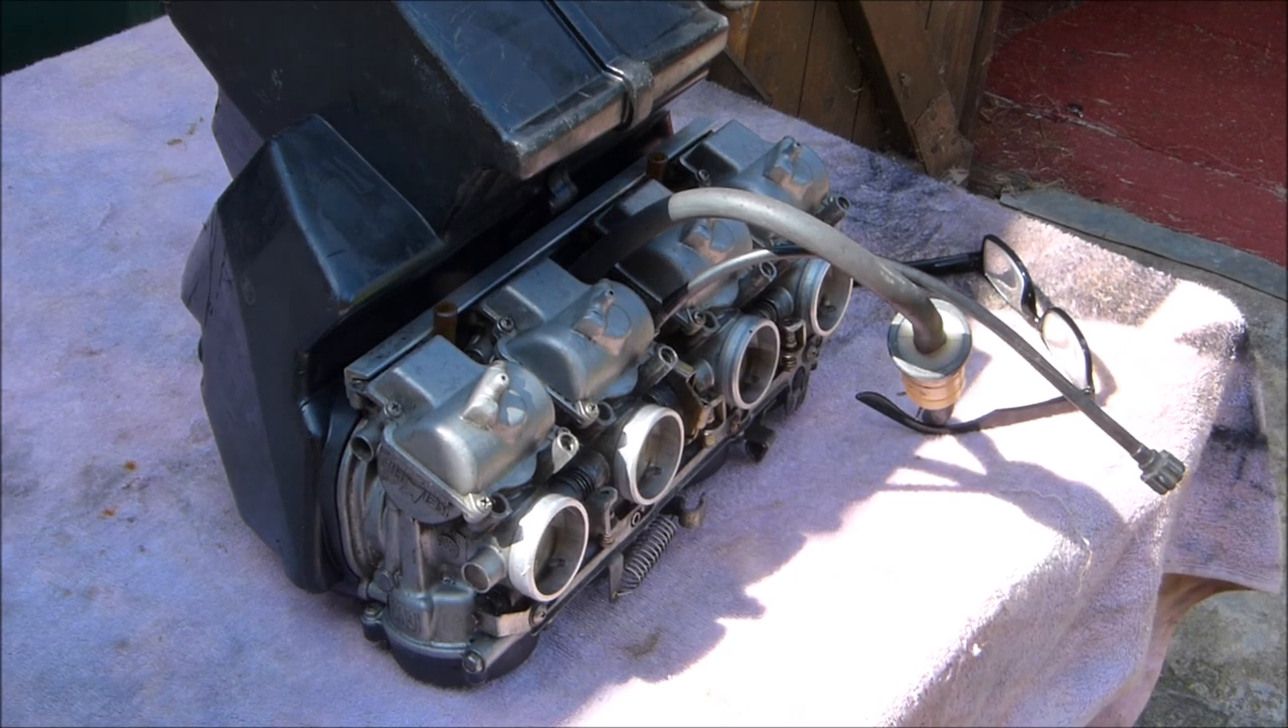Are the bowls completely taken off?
No.